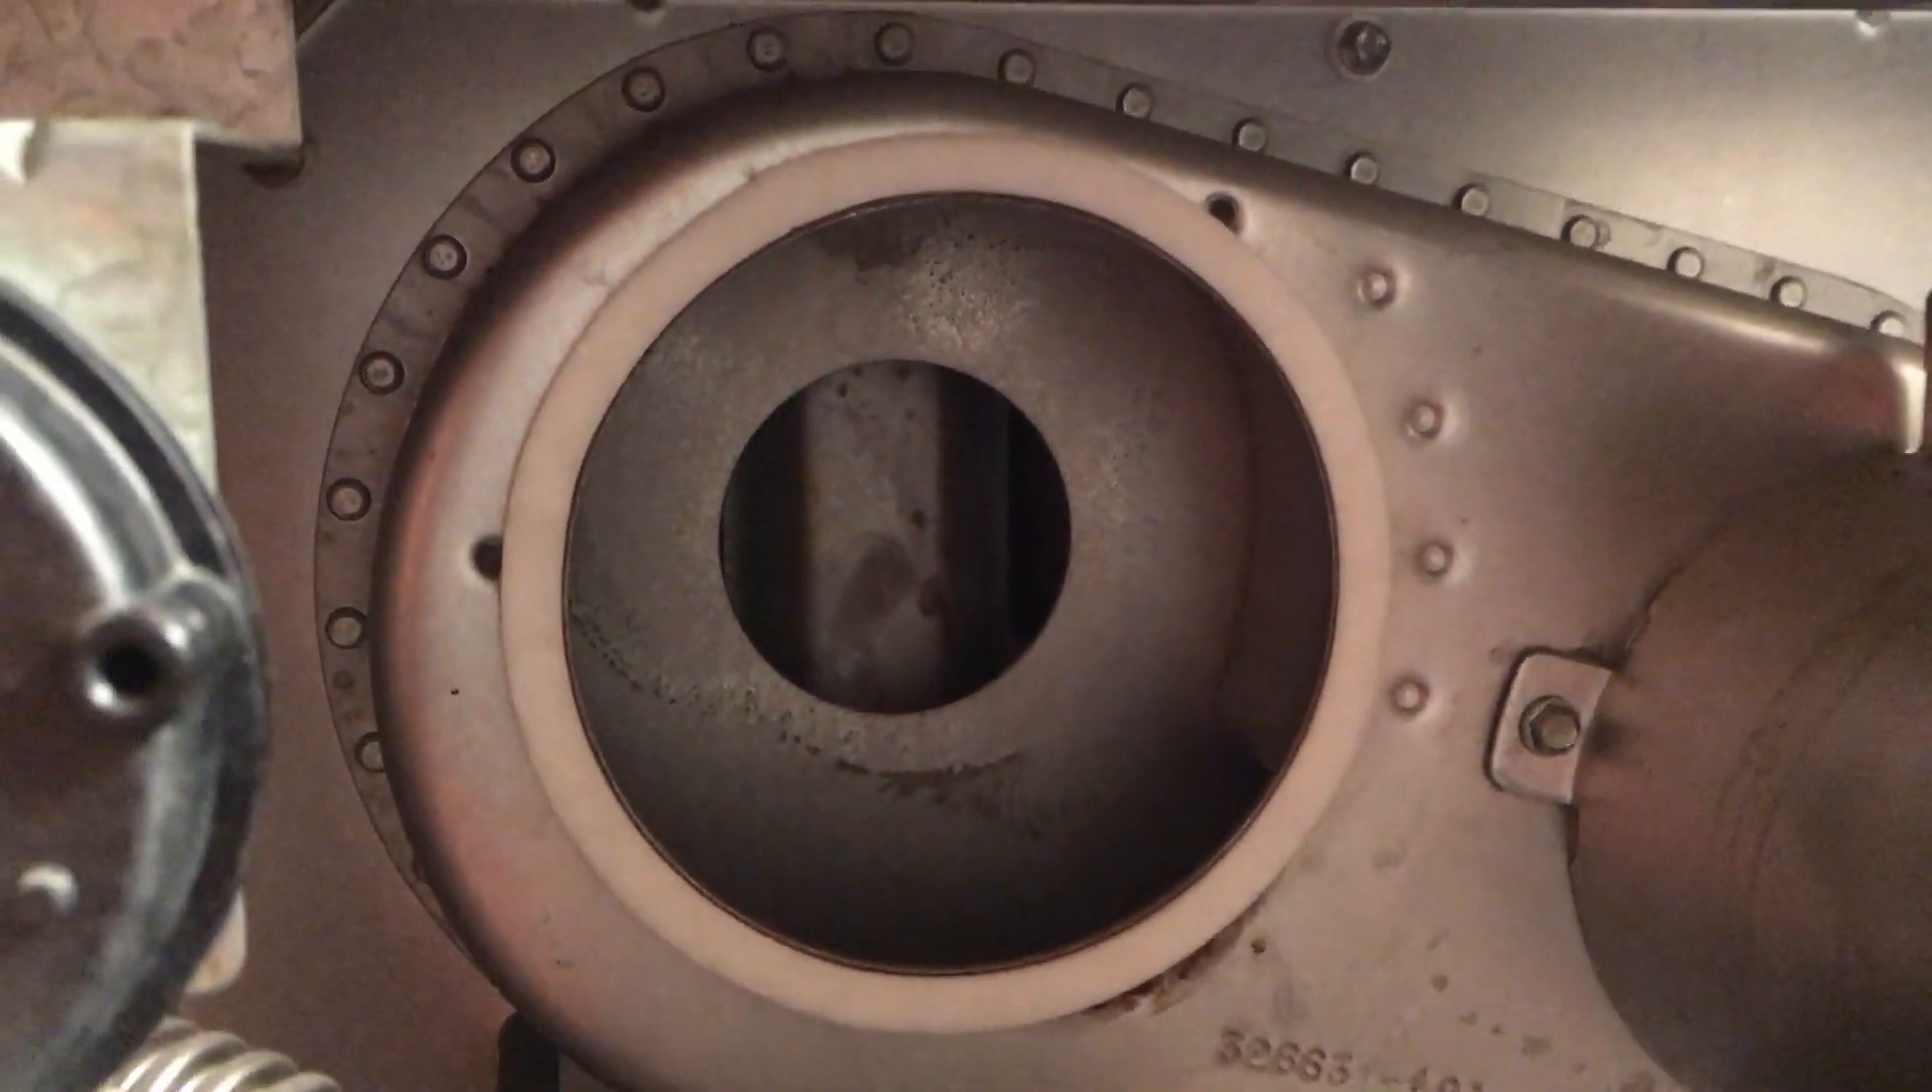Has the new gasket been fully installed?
Yes.